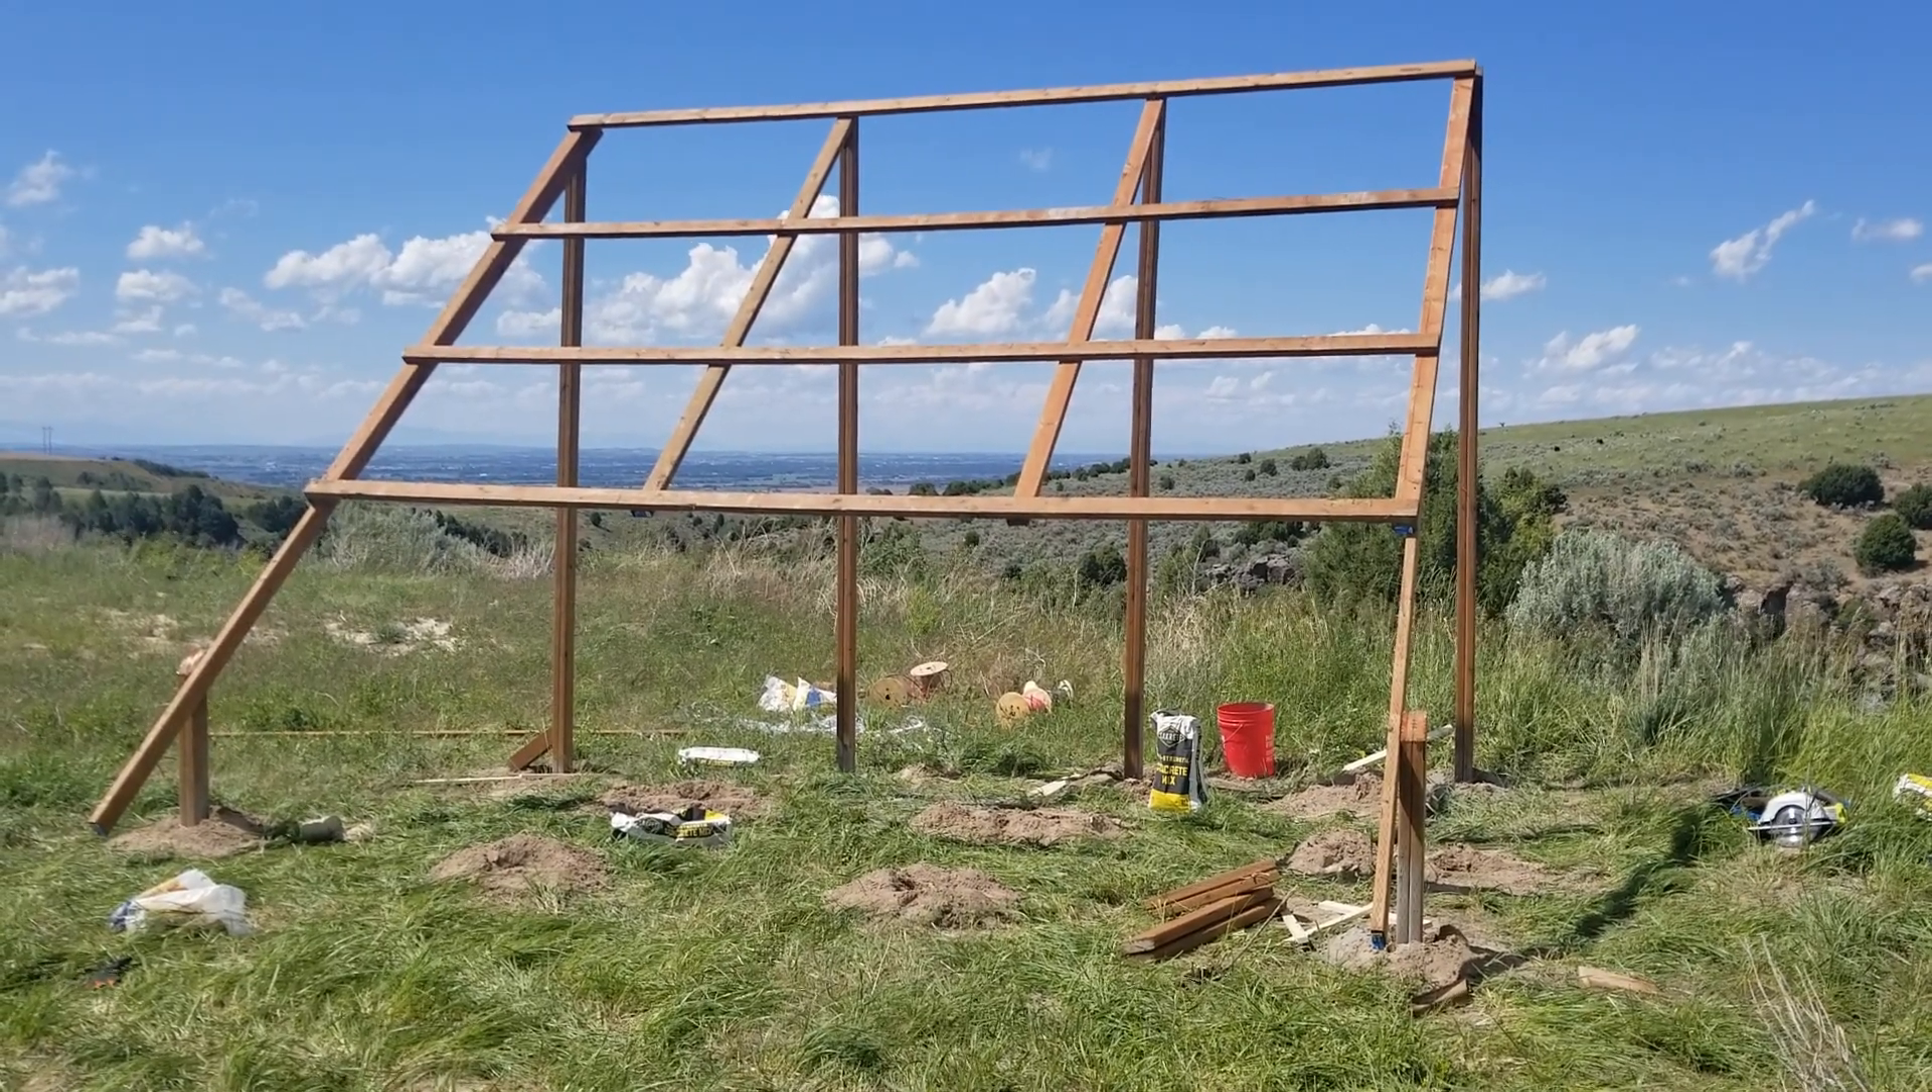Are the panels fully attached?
No.